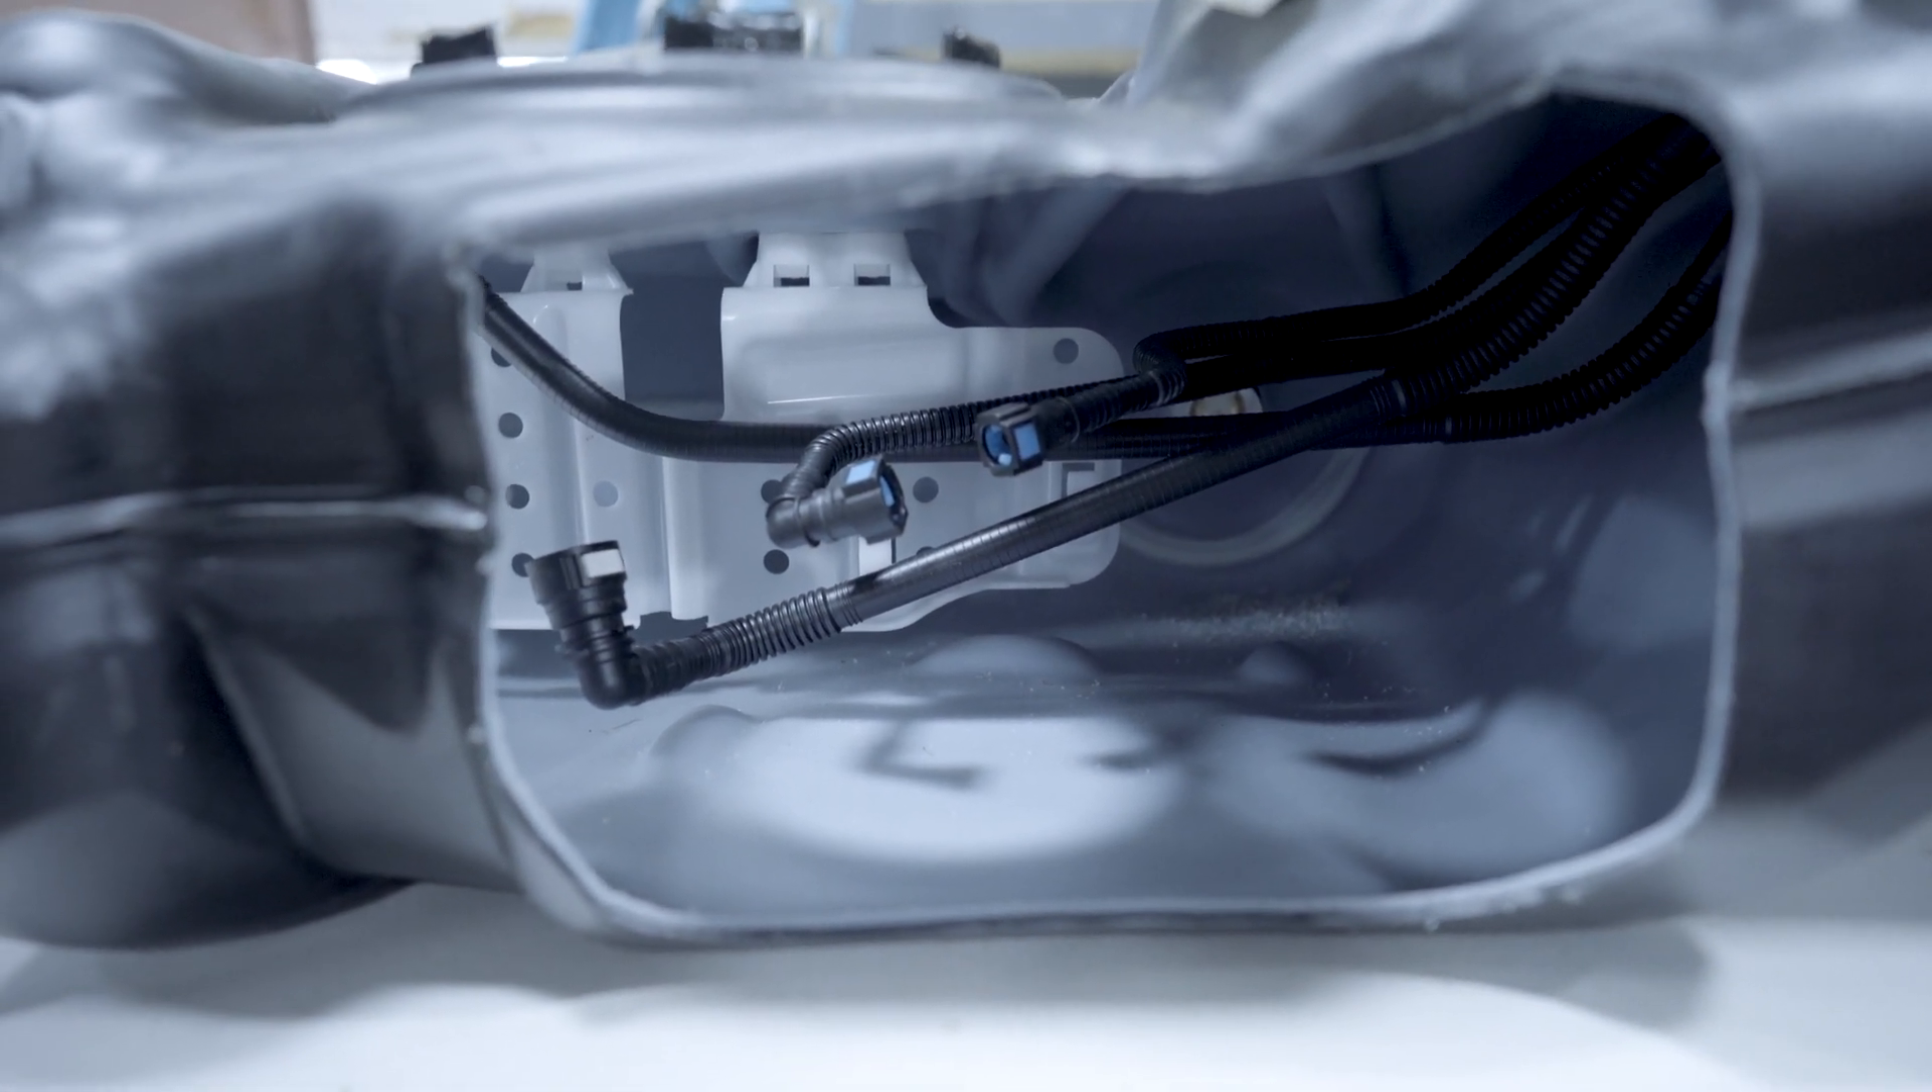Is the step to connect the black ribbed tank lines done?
No.